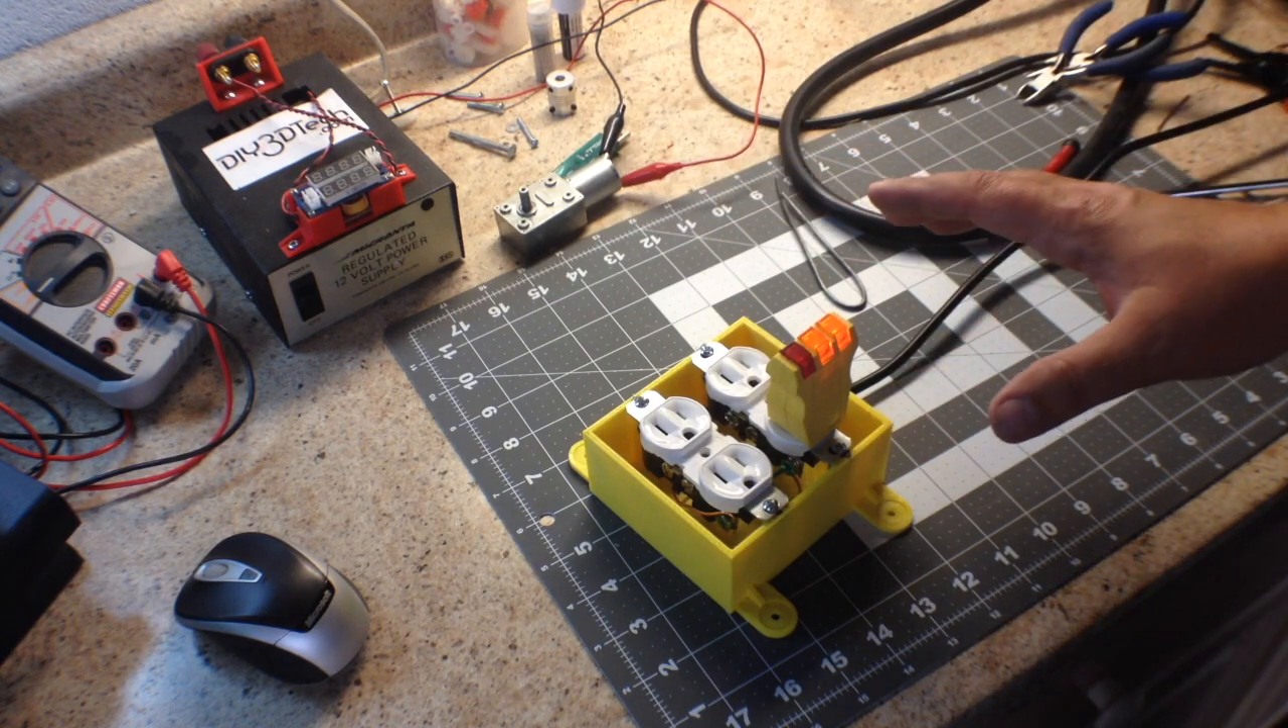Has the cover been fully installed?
No.